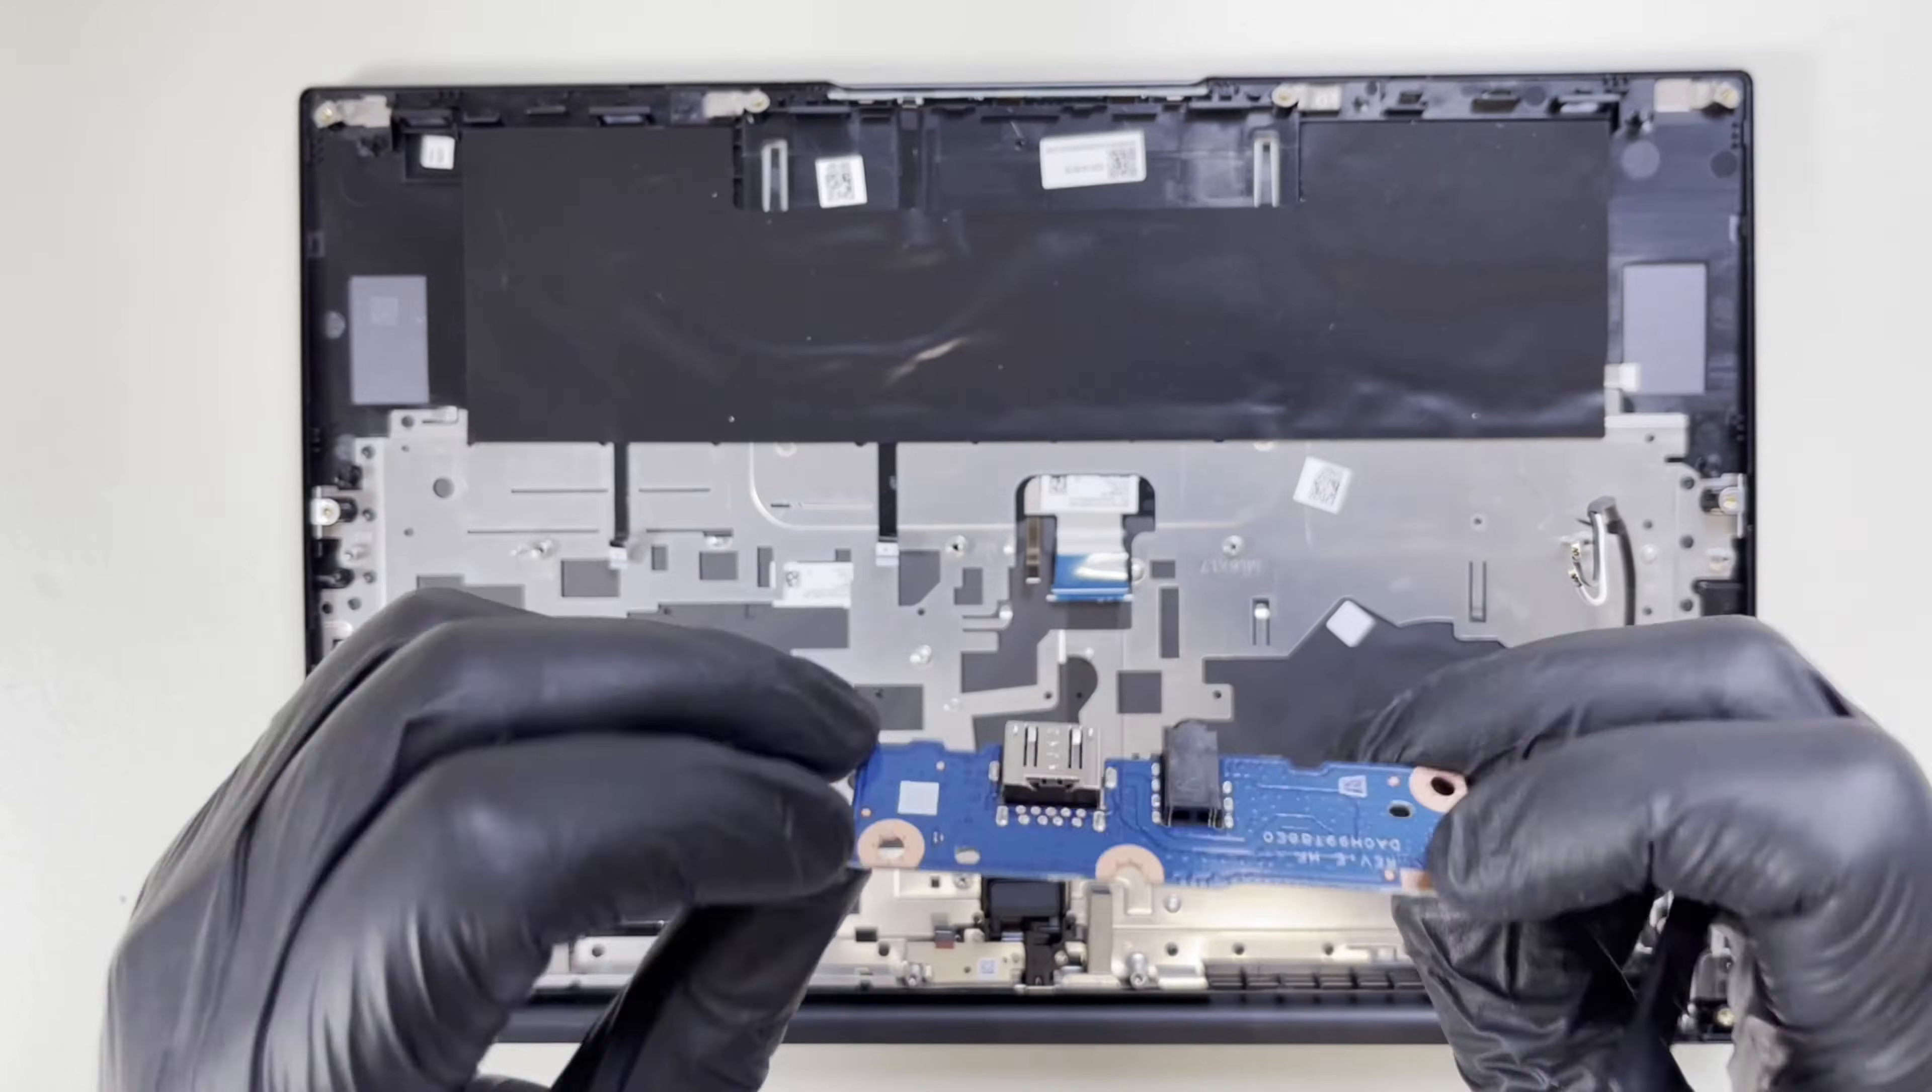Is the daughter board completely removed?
Yes.